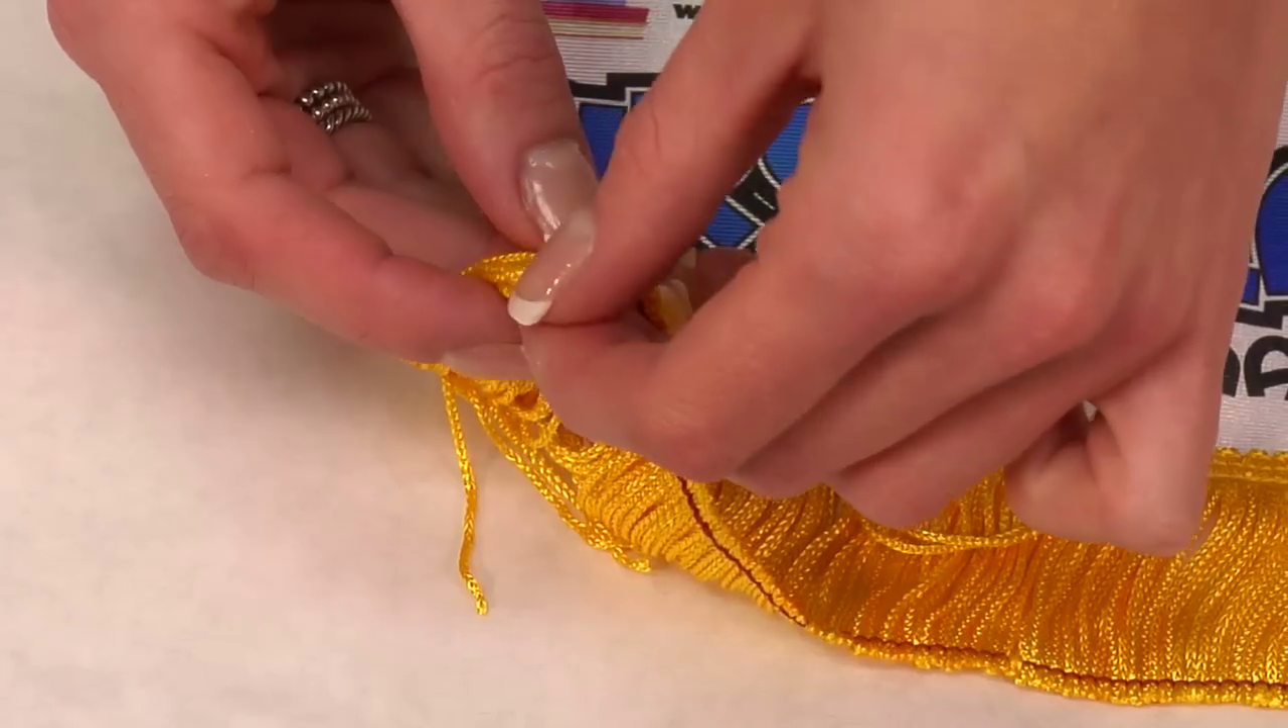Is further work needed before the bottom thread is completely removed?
Yes.